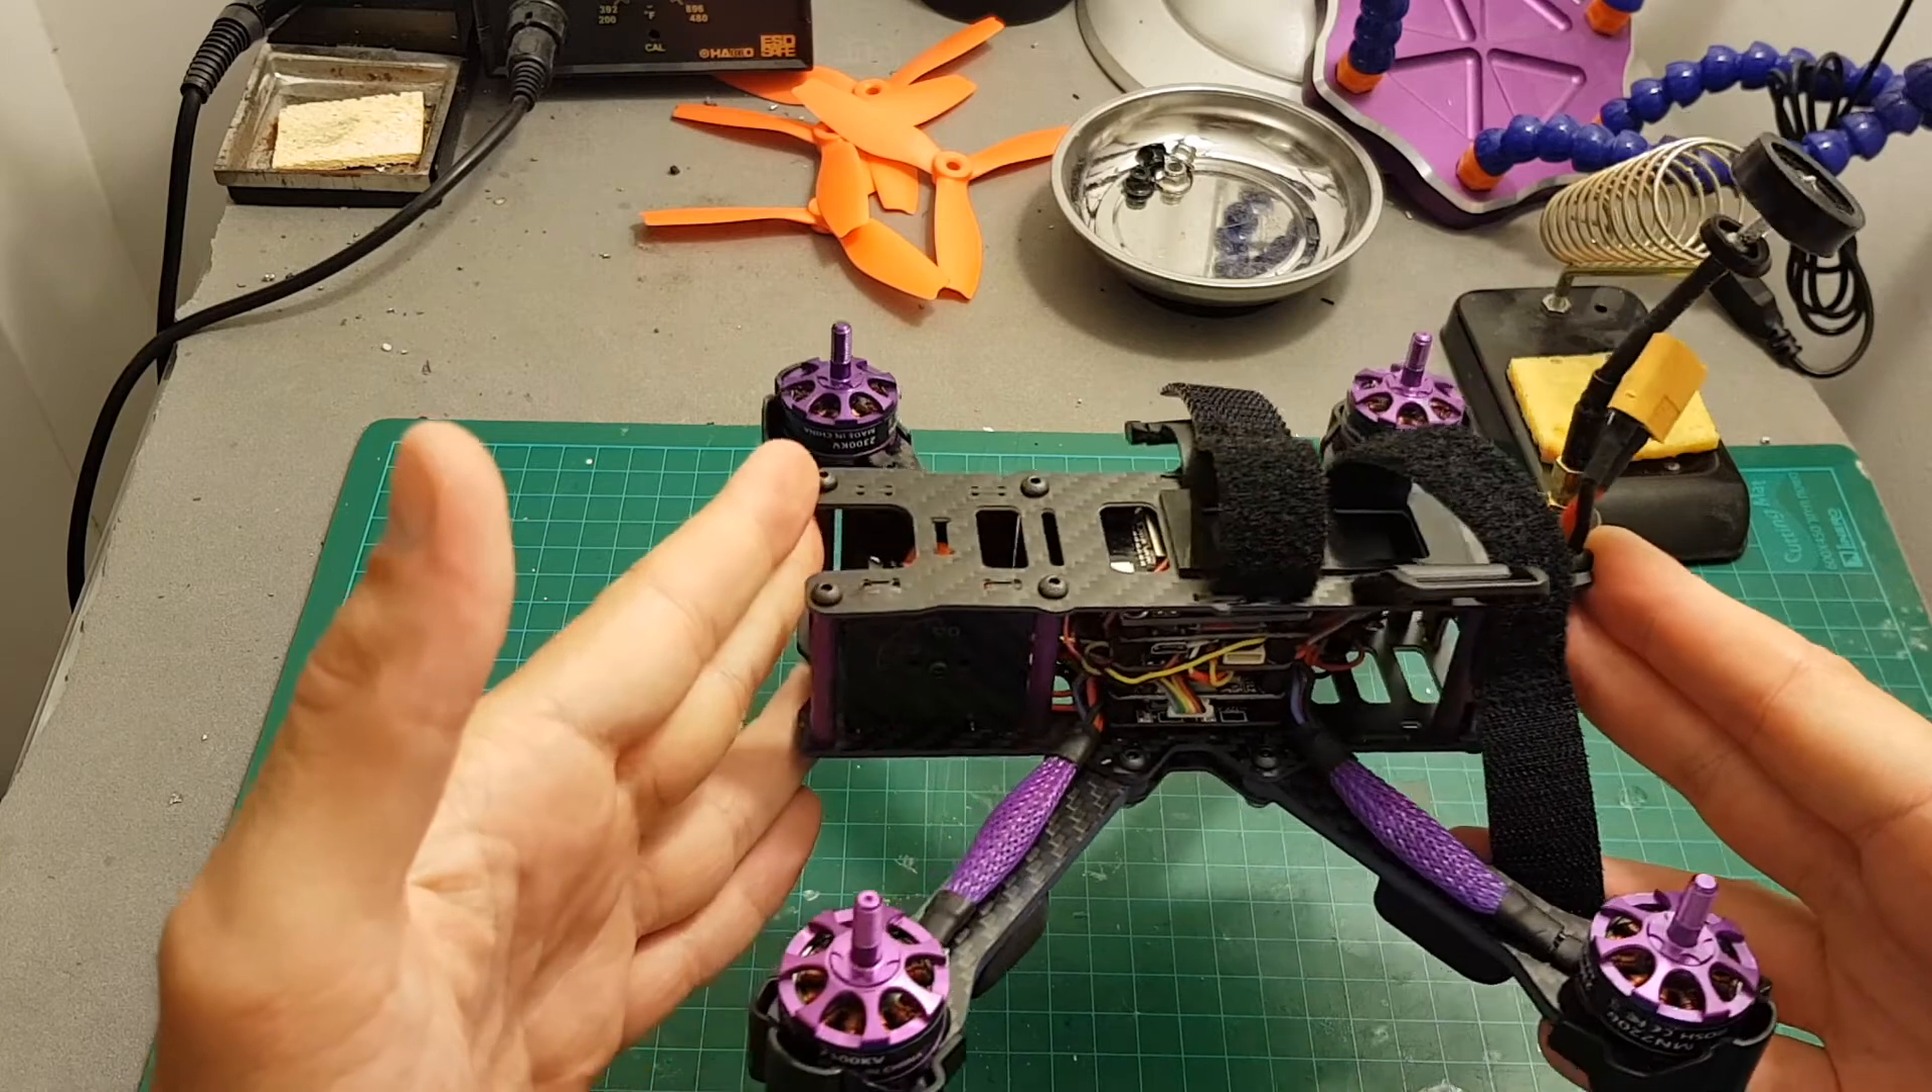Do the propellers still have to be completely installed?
Yes.